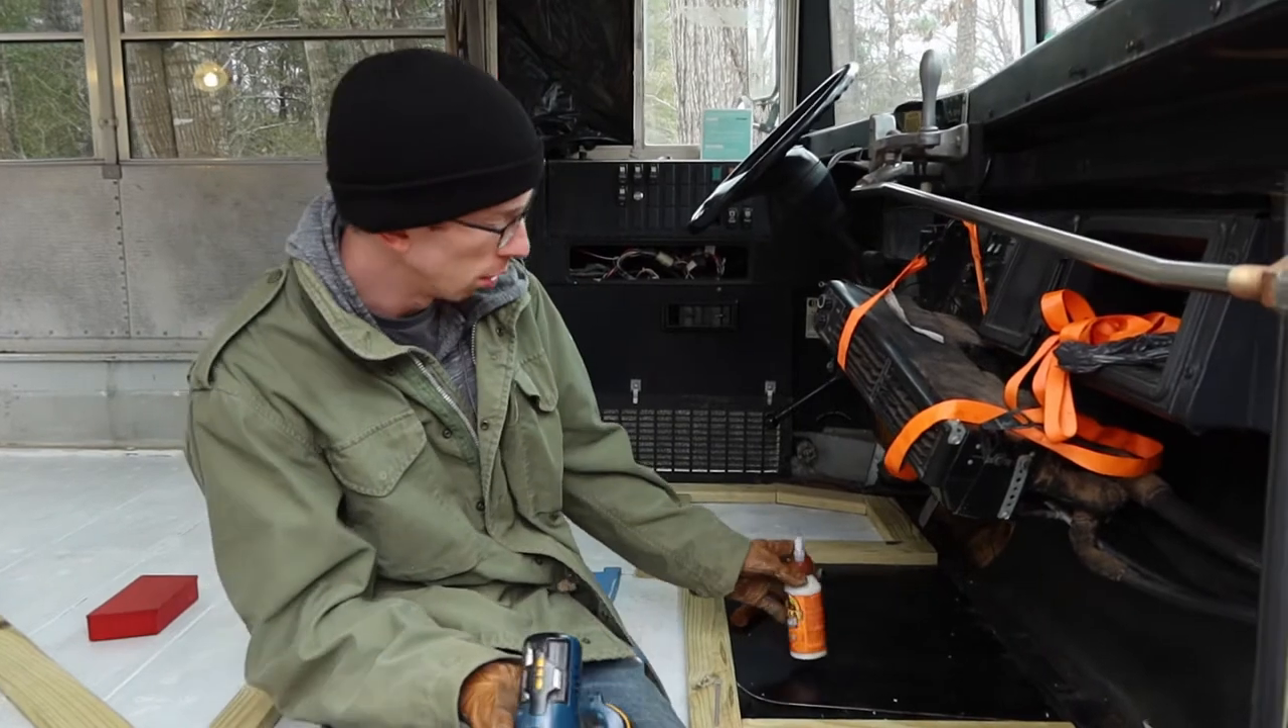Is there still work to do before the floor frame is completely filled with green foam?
Yes.